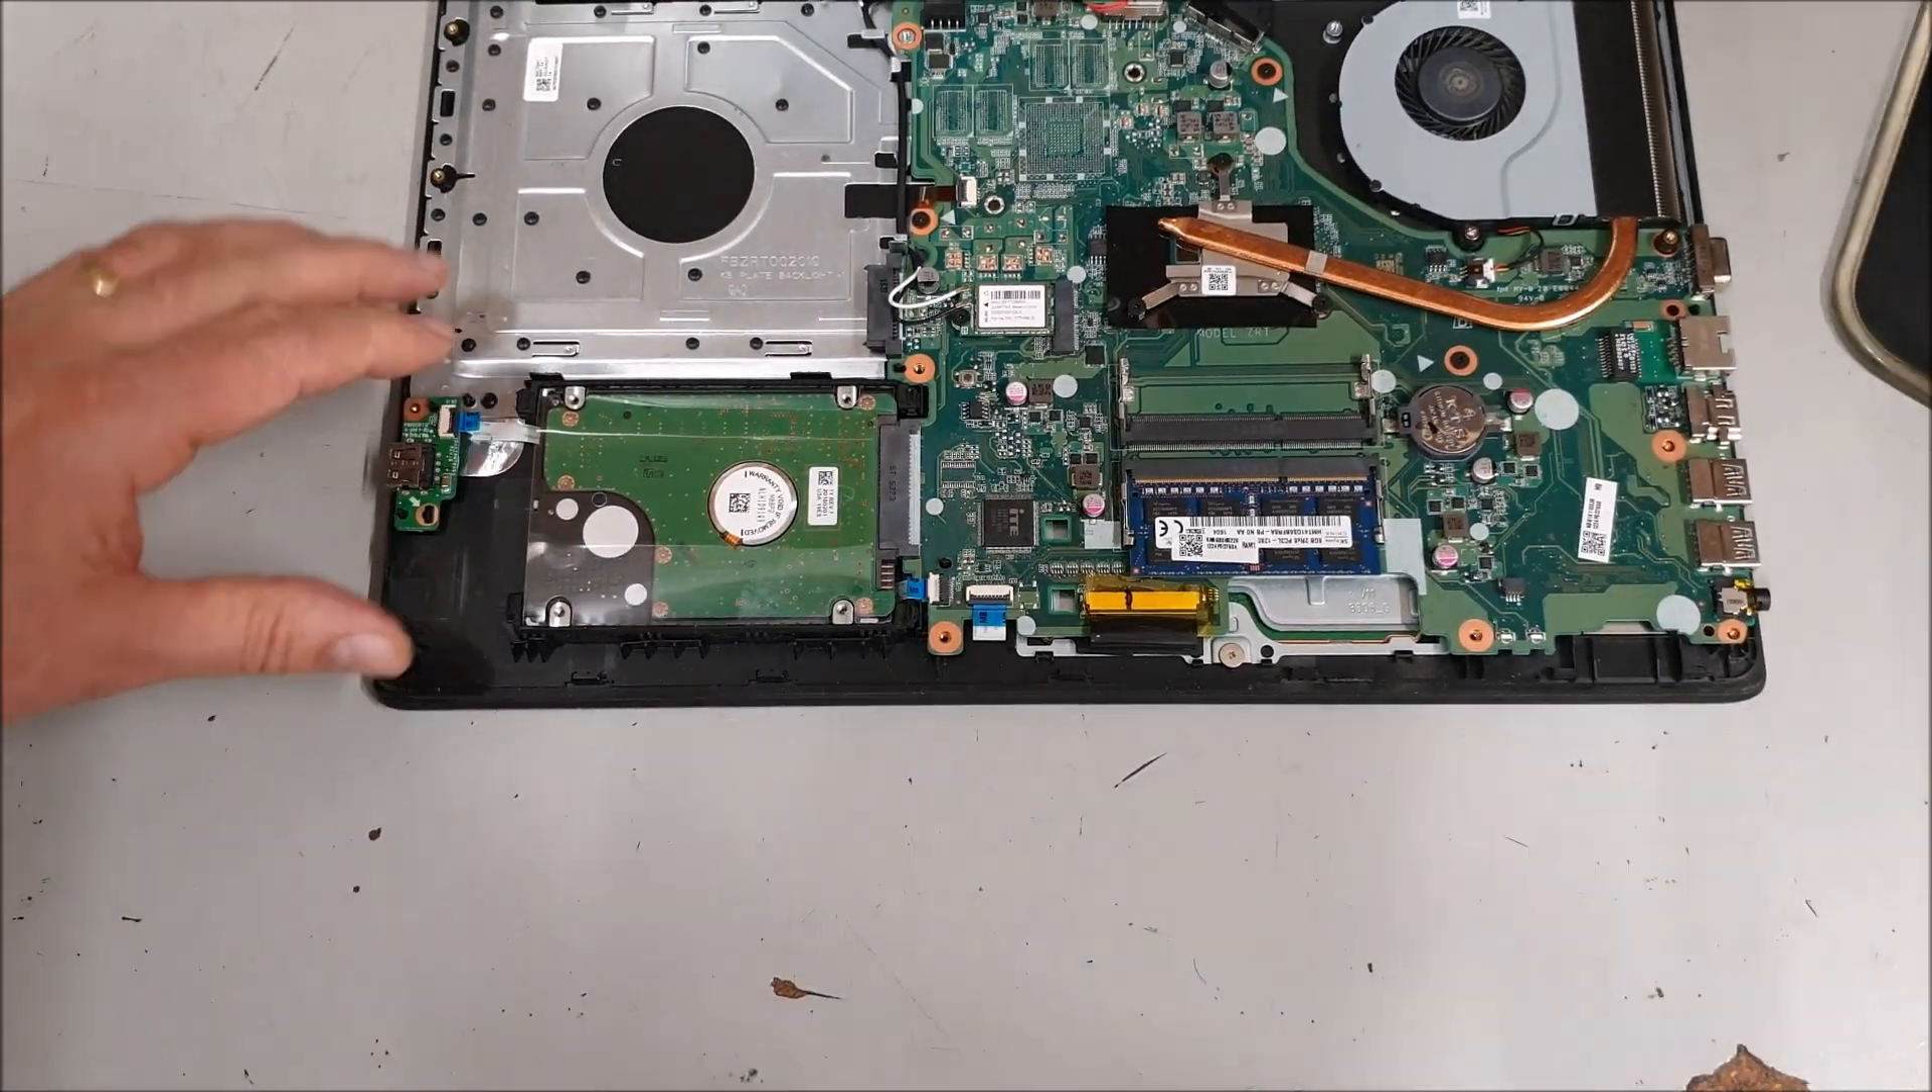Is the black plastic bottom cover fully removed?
Yes.